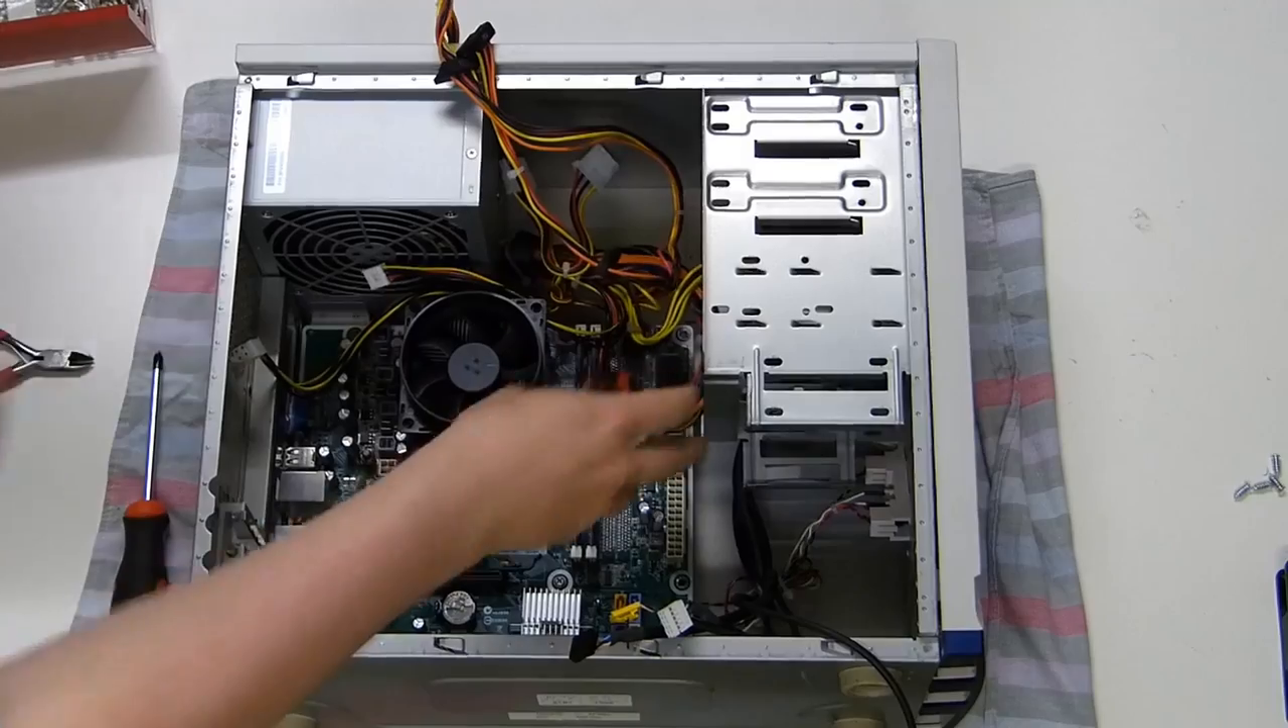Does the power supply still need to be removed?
Yes.